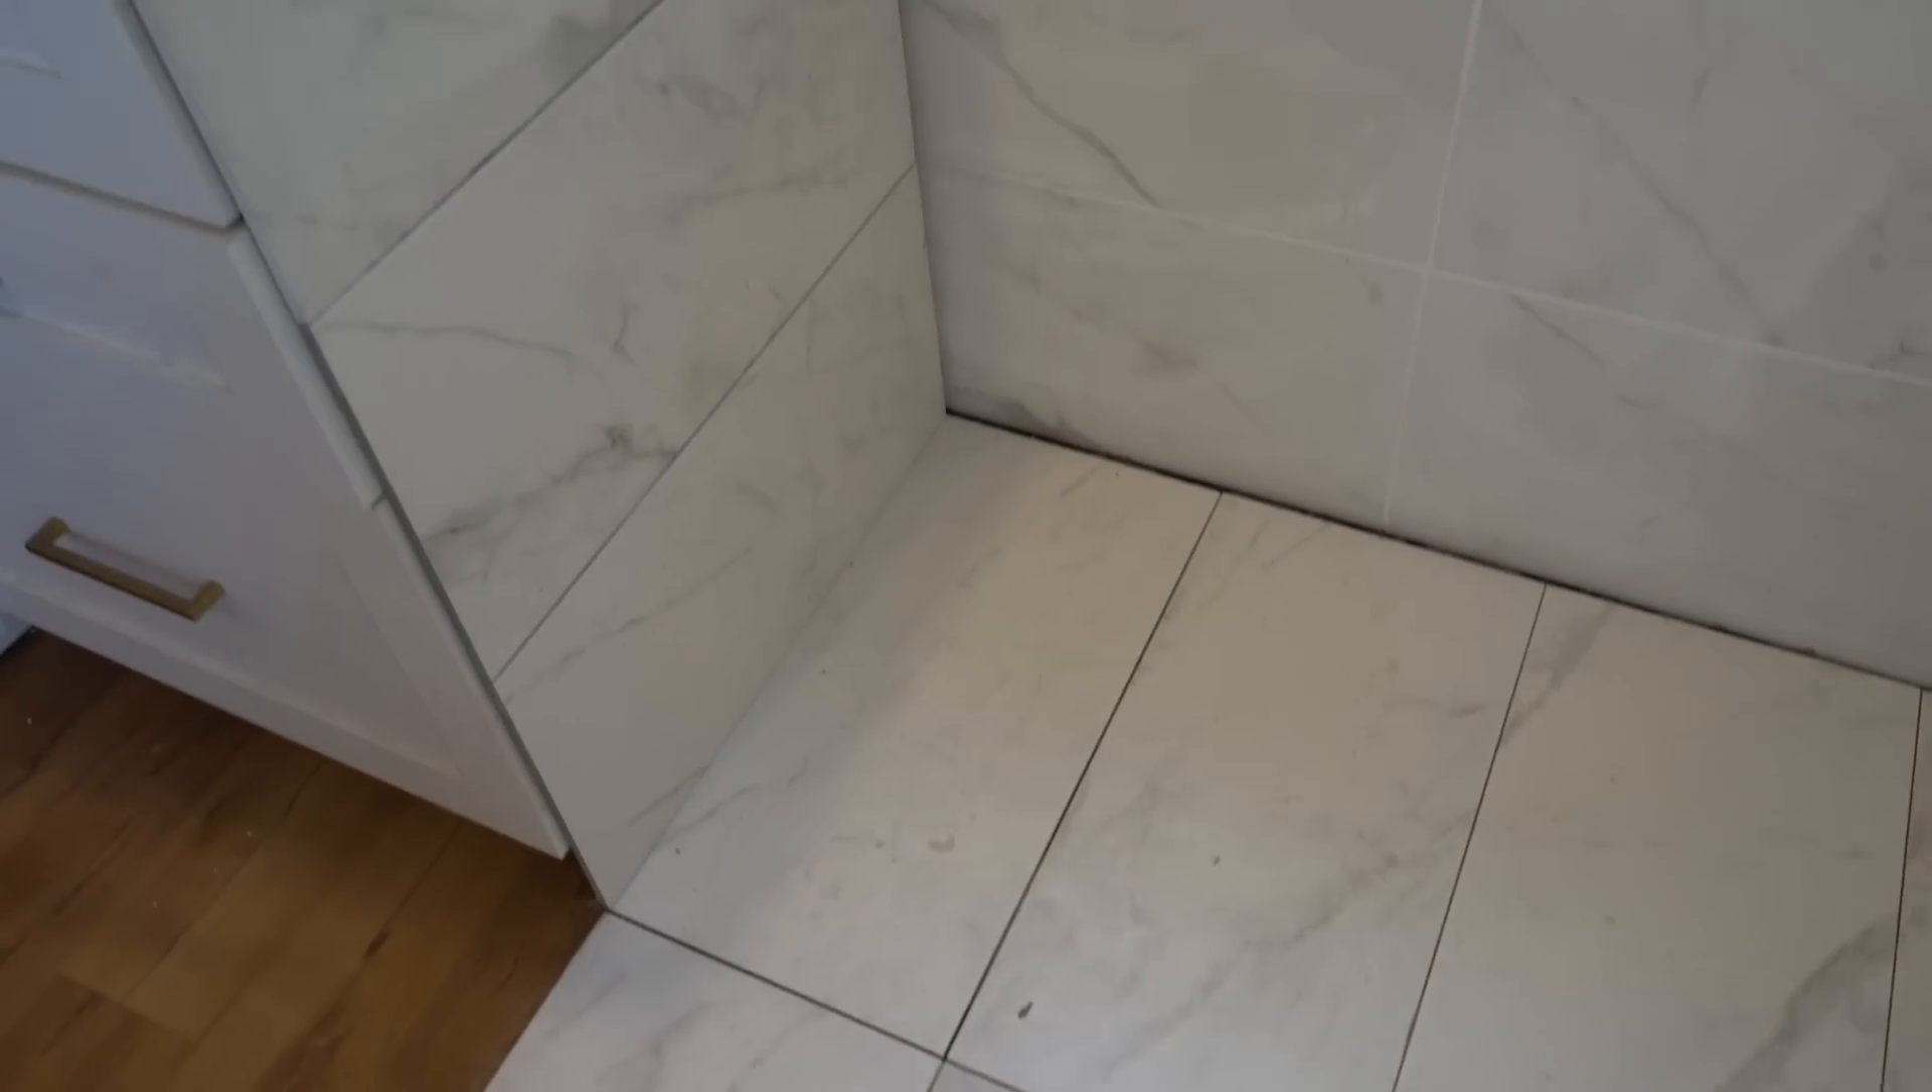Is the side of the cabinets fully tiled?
Yes.